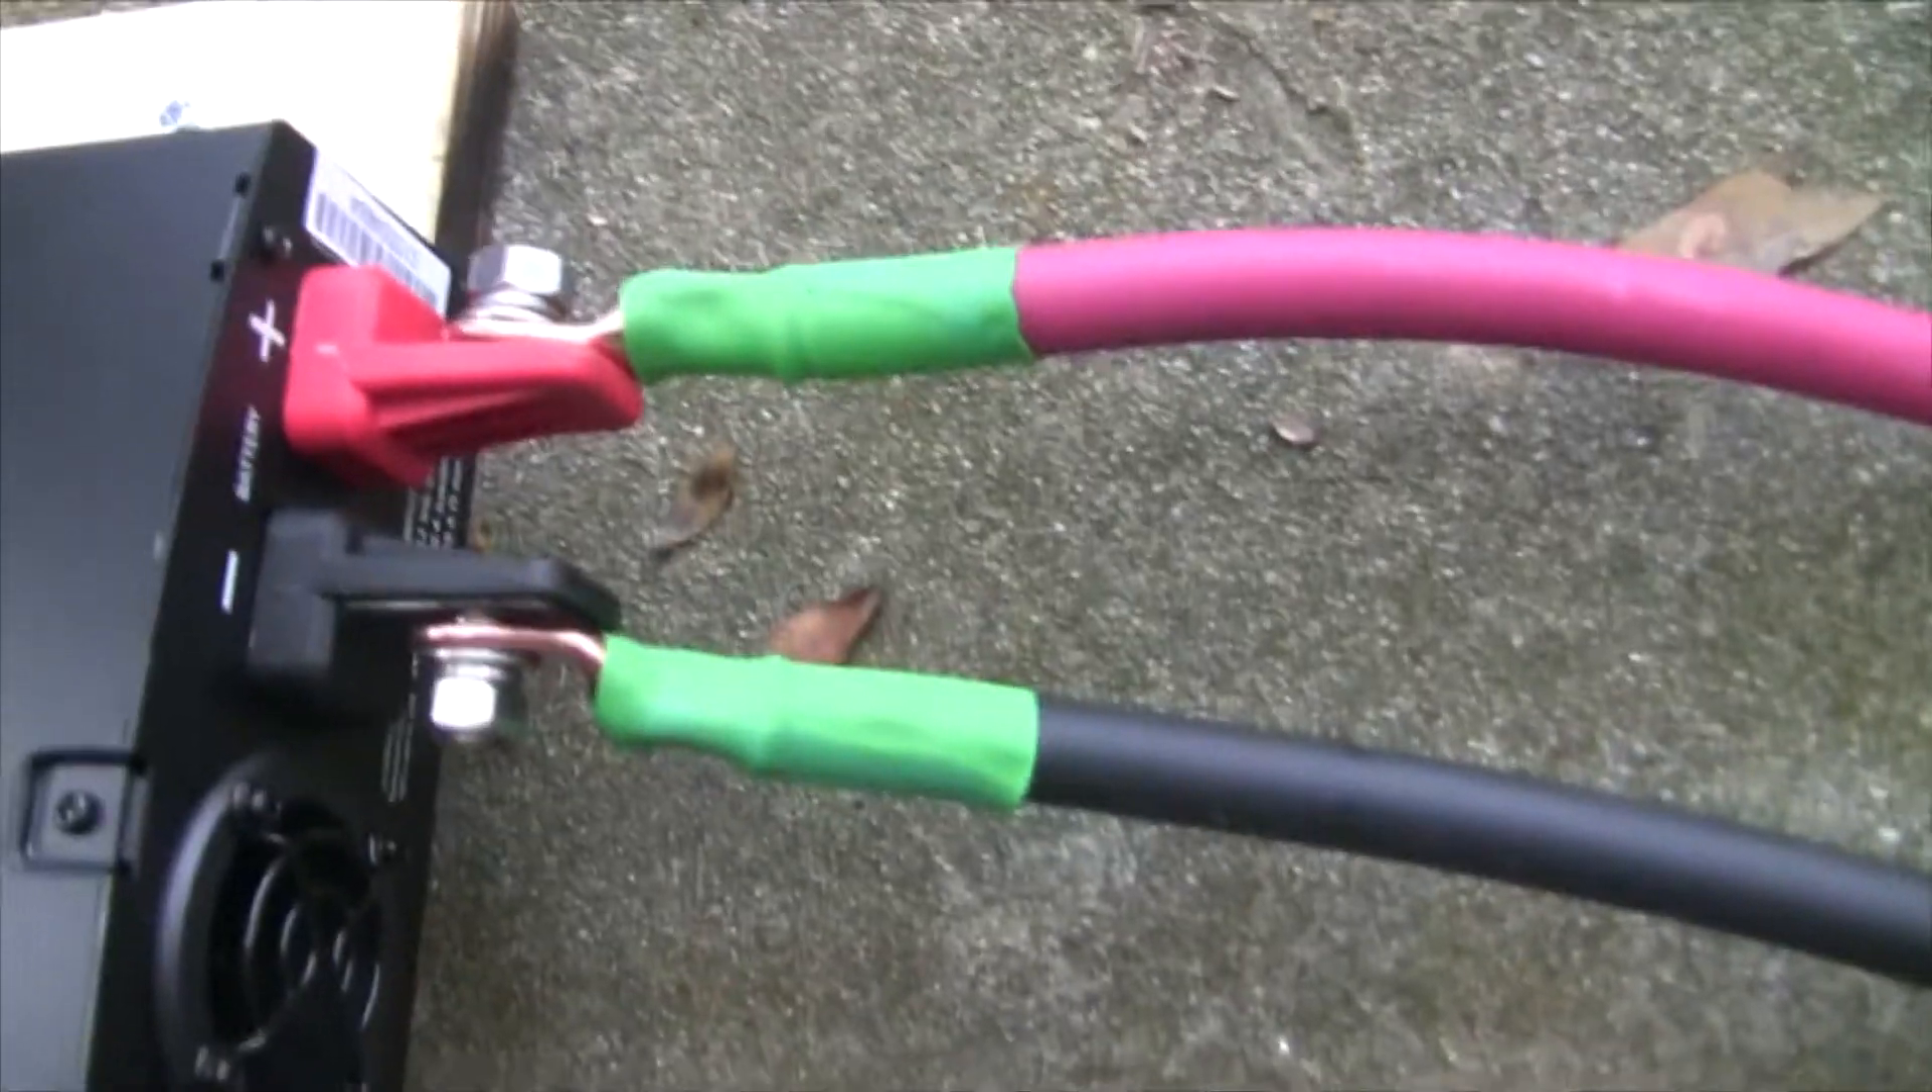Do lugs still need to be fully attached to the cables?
No.